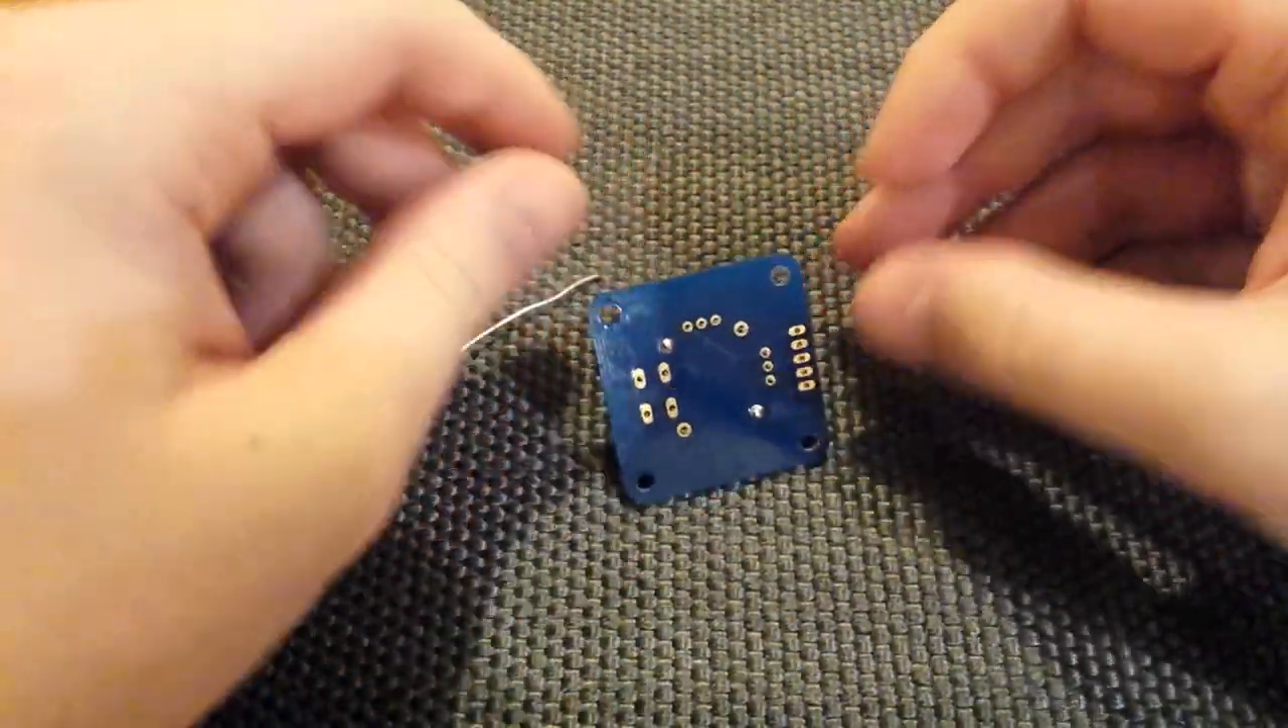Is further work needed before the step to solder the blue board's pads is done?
Yes.